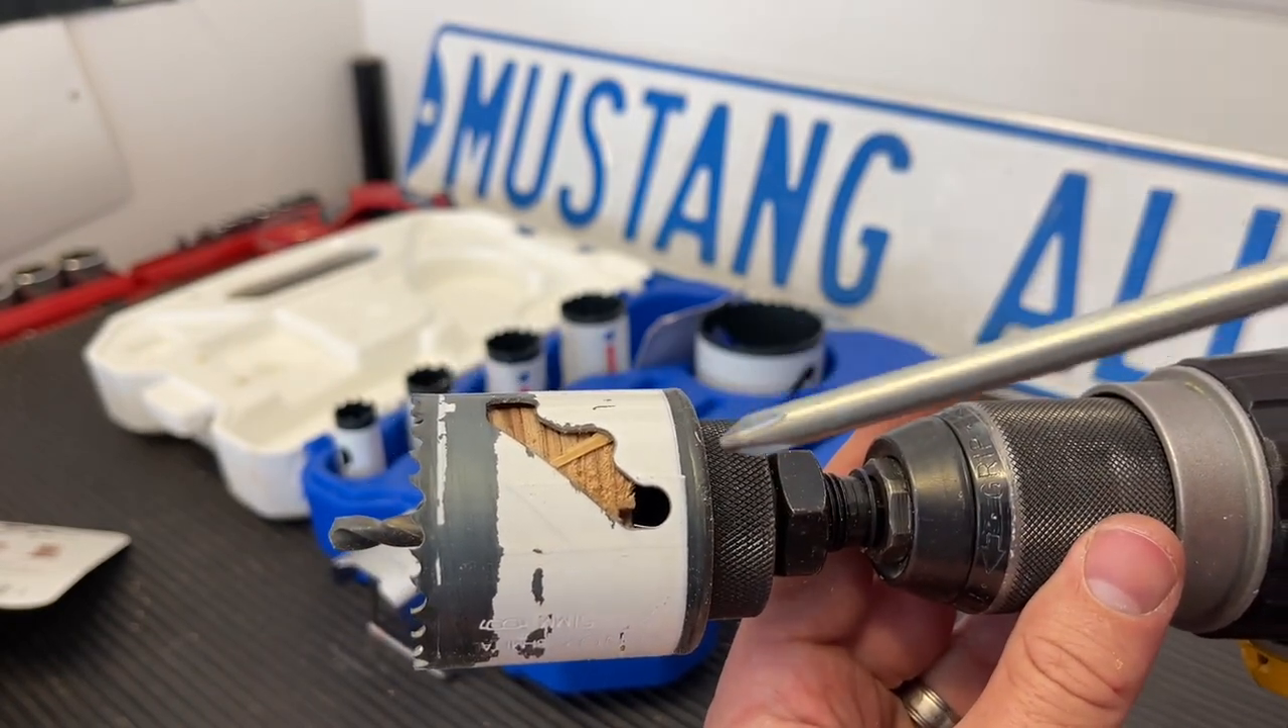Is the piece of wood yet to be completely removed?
Yes.